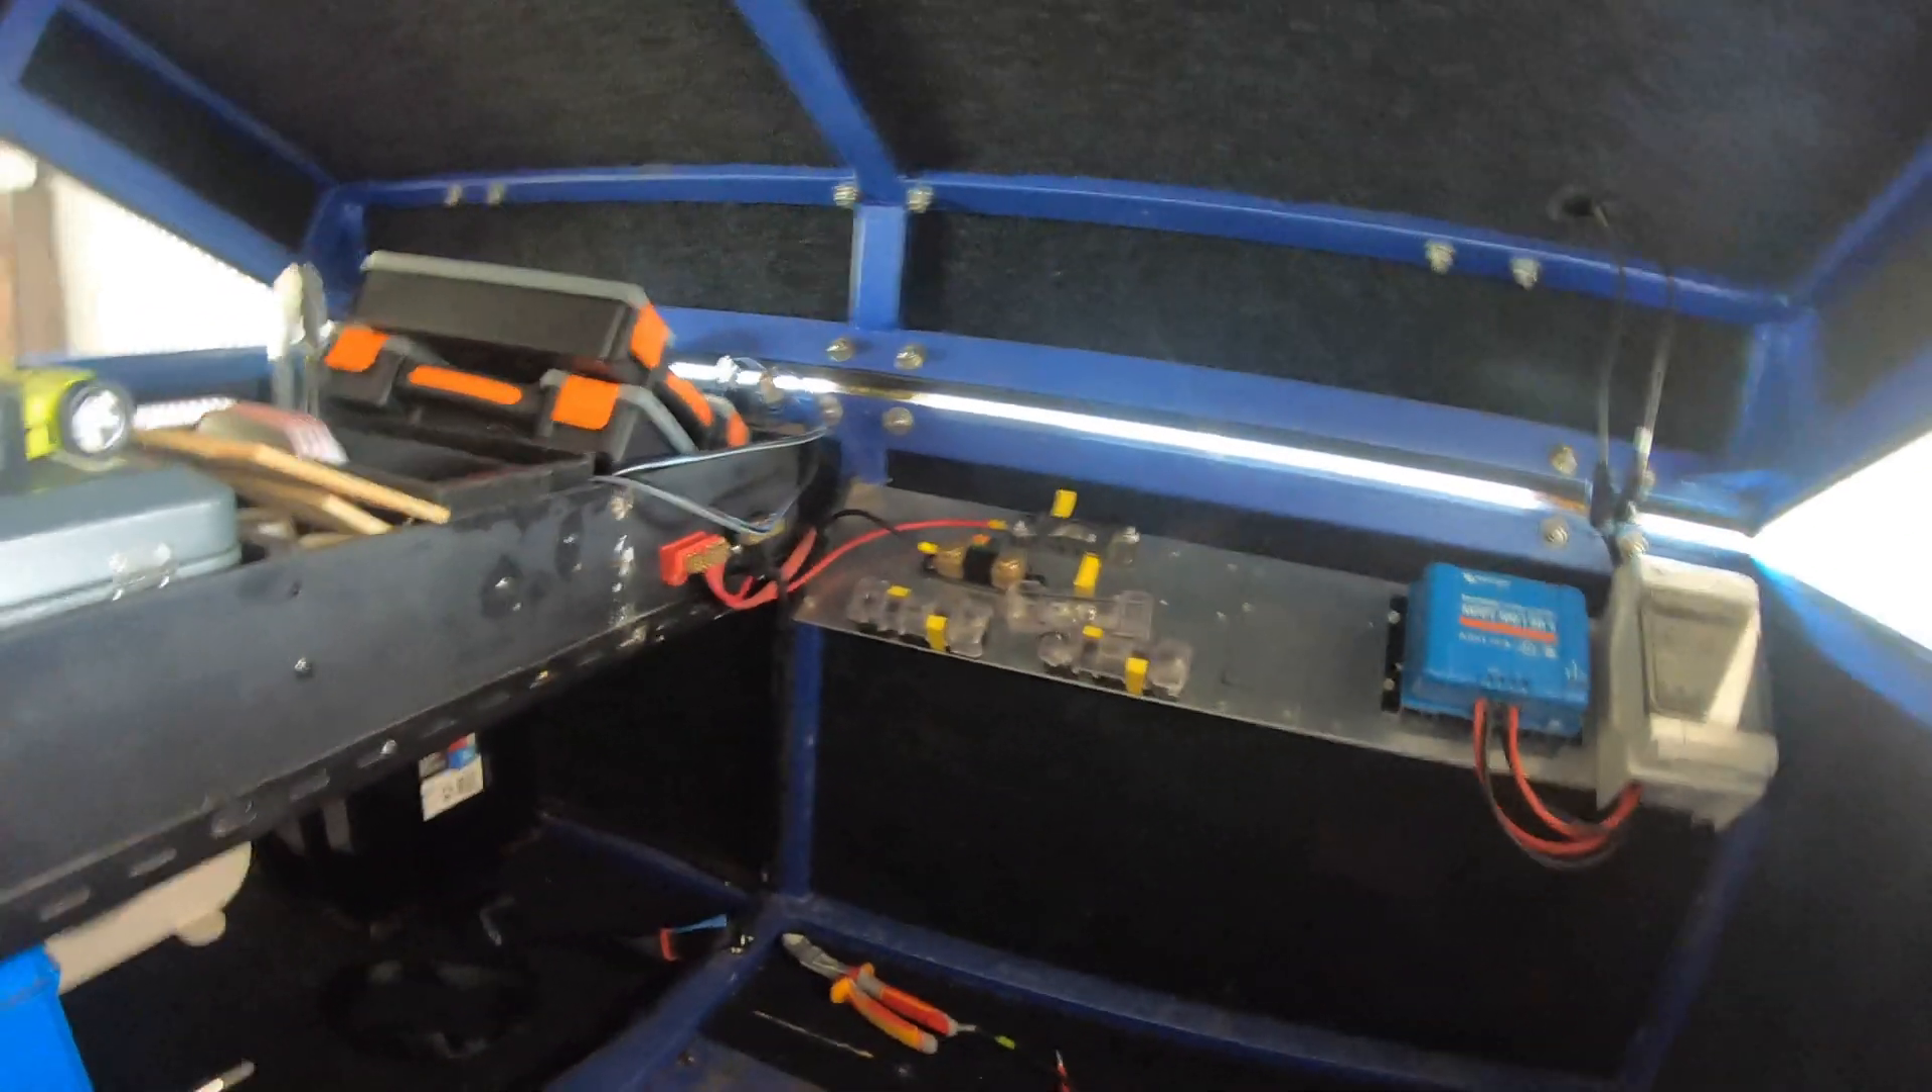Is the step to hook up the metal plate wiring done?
No.